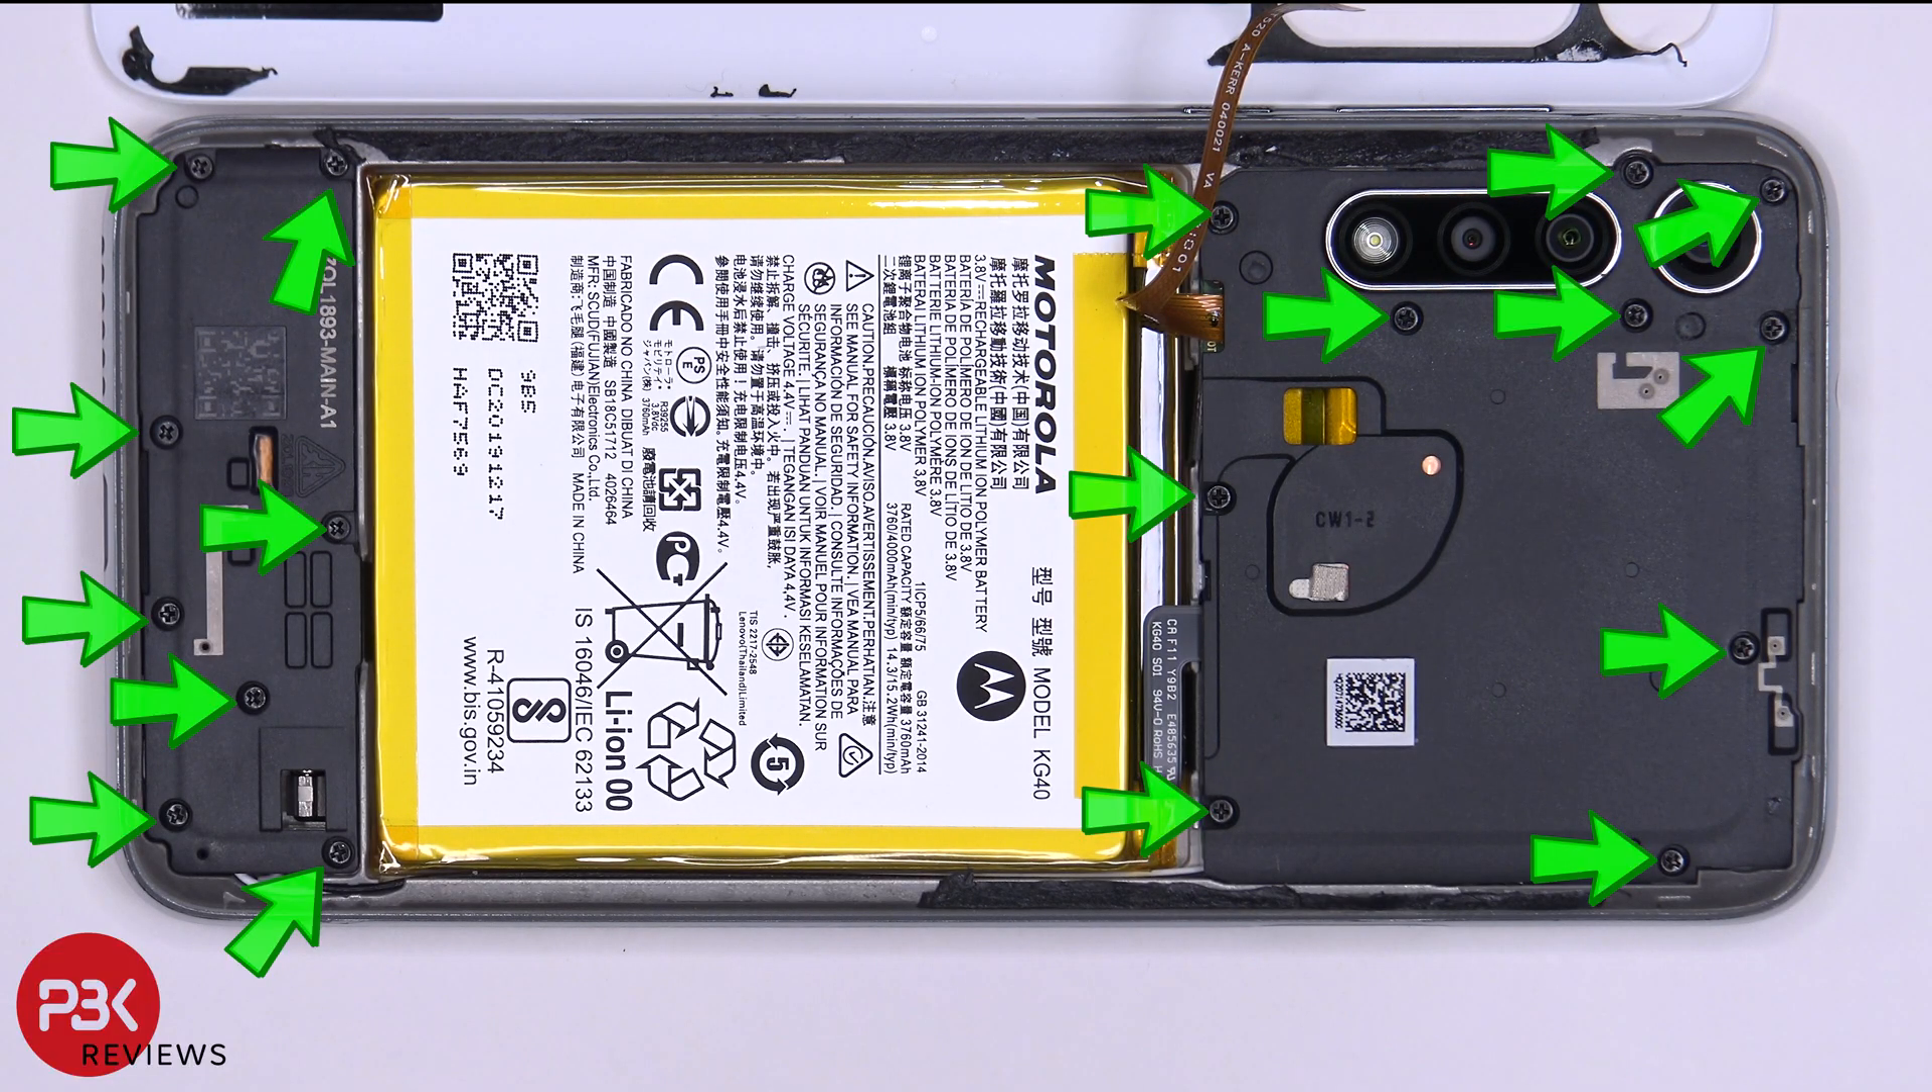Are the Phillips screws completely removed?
No.